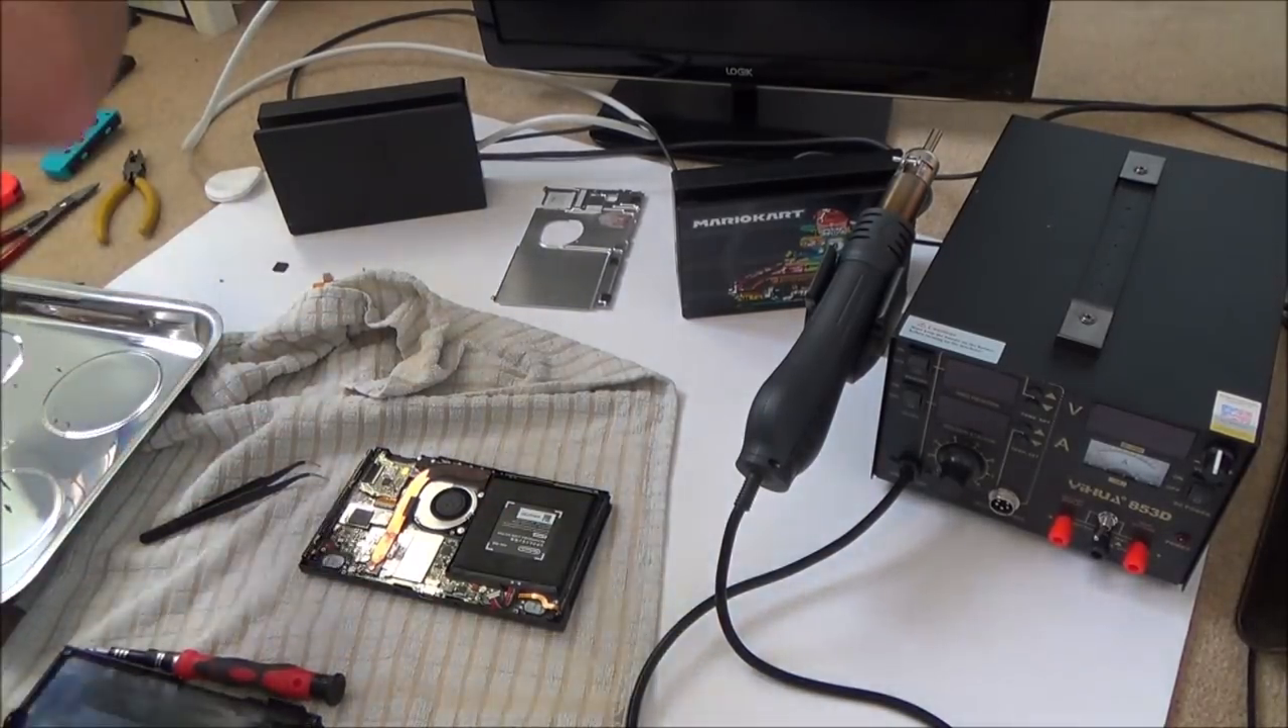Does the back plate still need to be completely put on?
Yes.